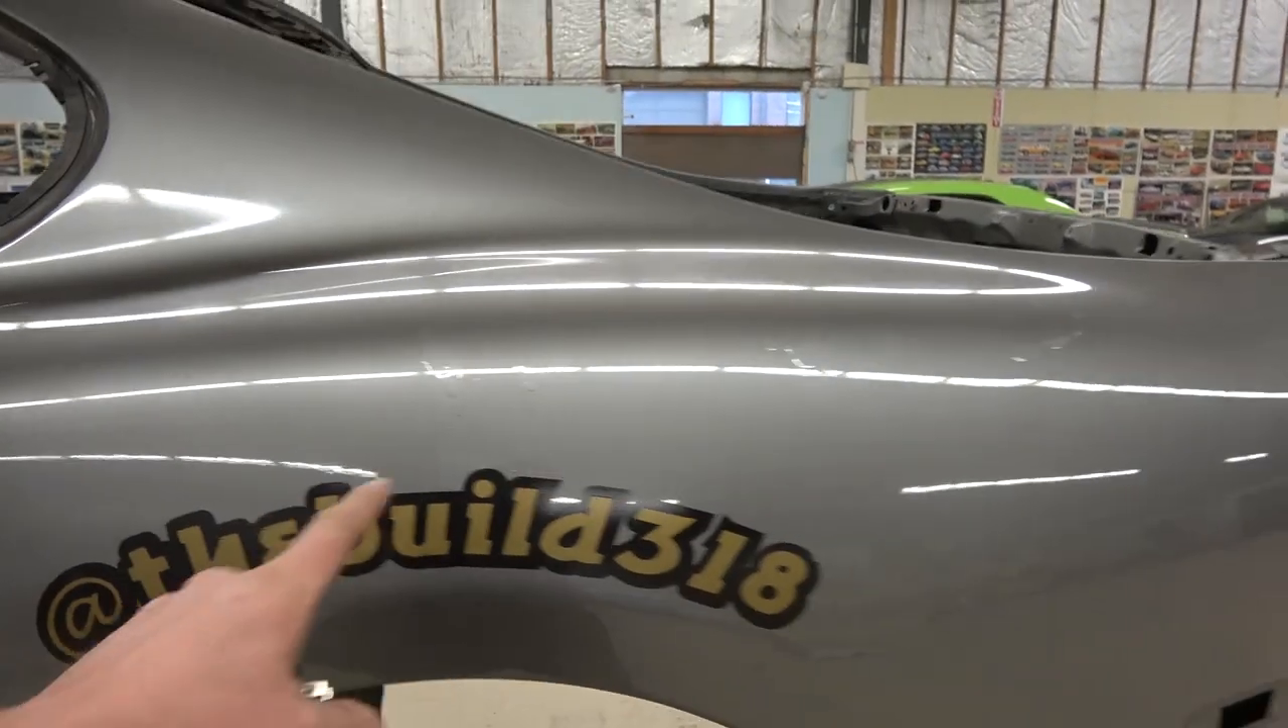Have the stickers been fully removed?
No.